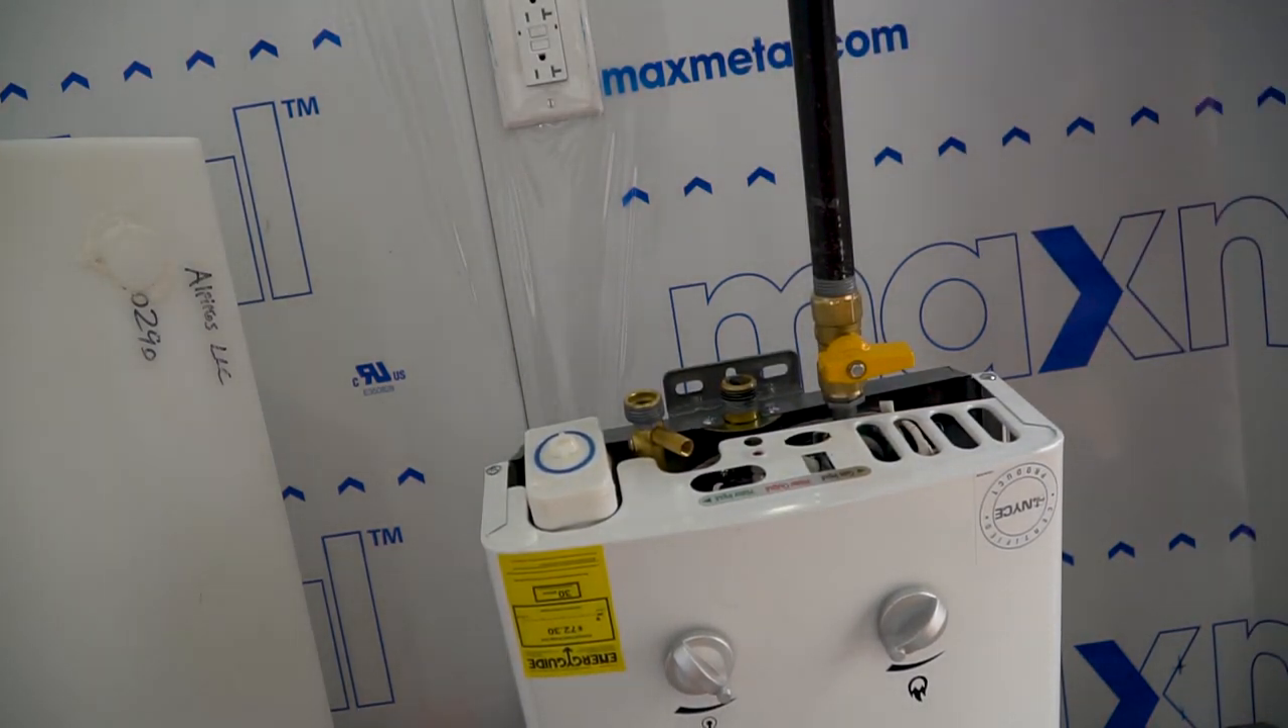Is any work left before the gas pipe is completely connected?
No.